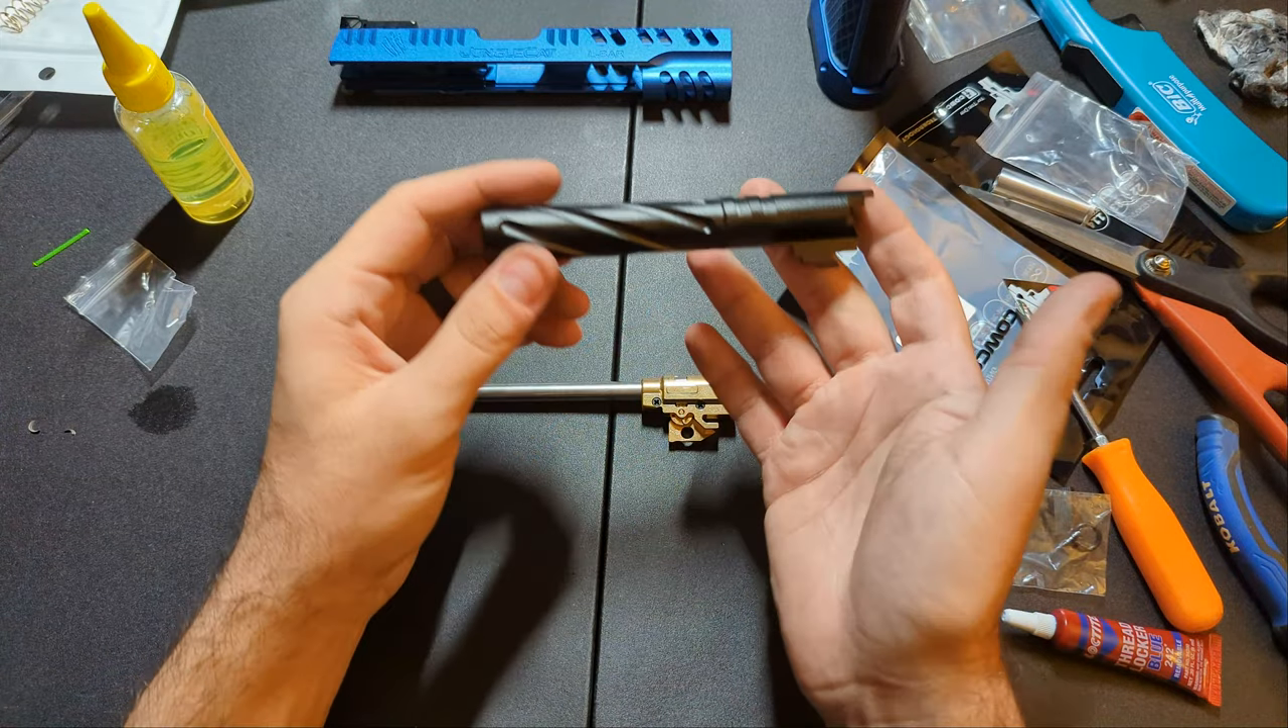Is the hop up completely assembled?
Yes.